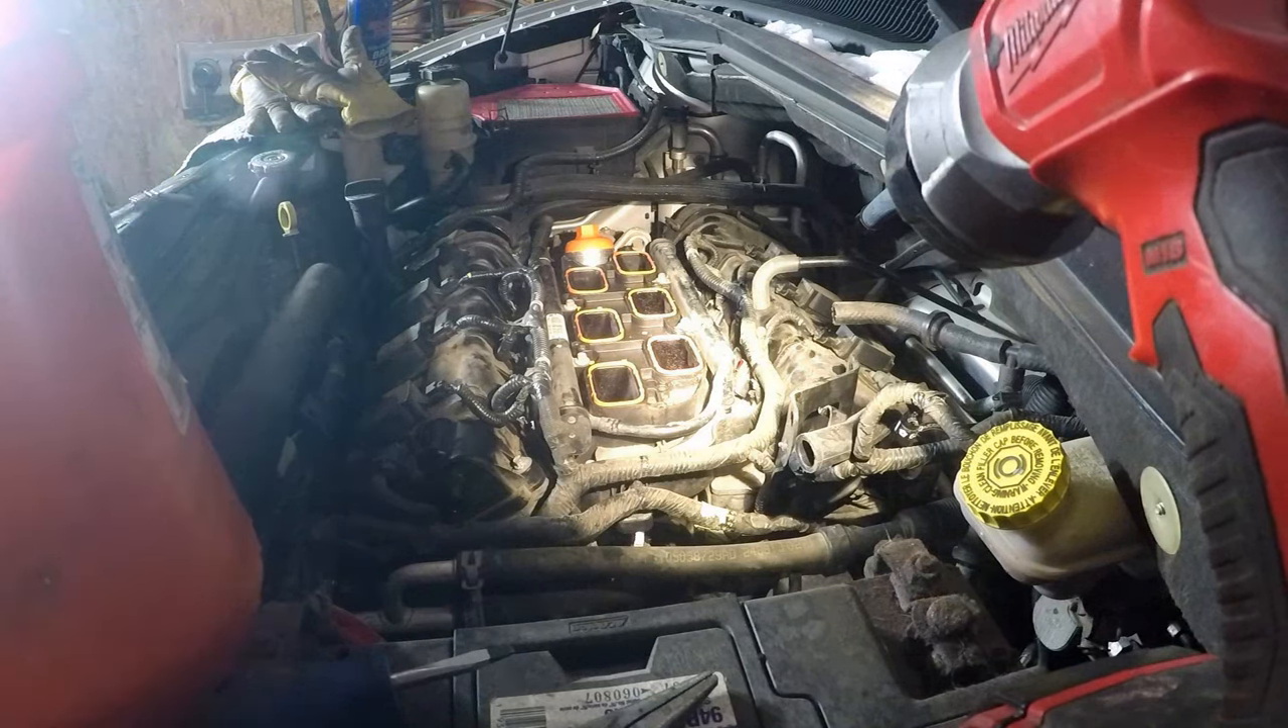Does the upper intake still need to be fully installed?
Yes.